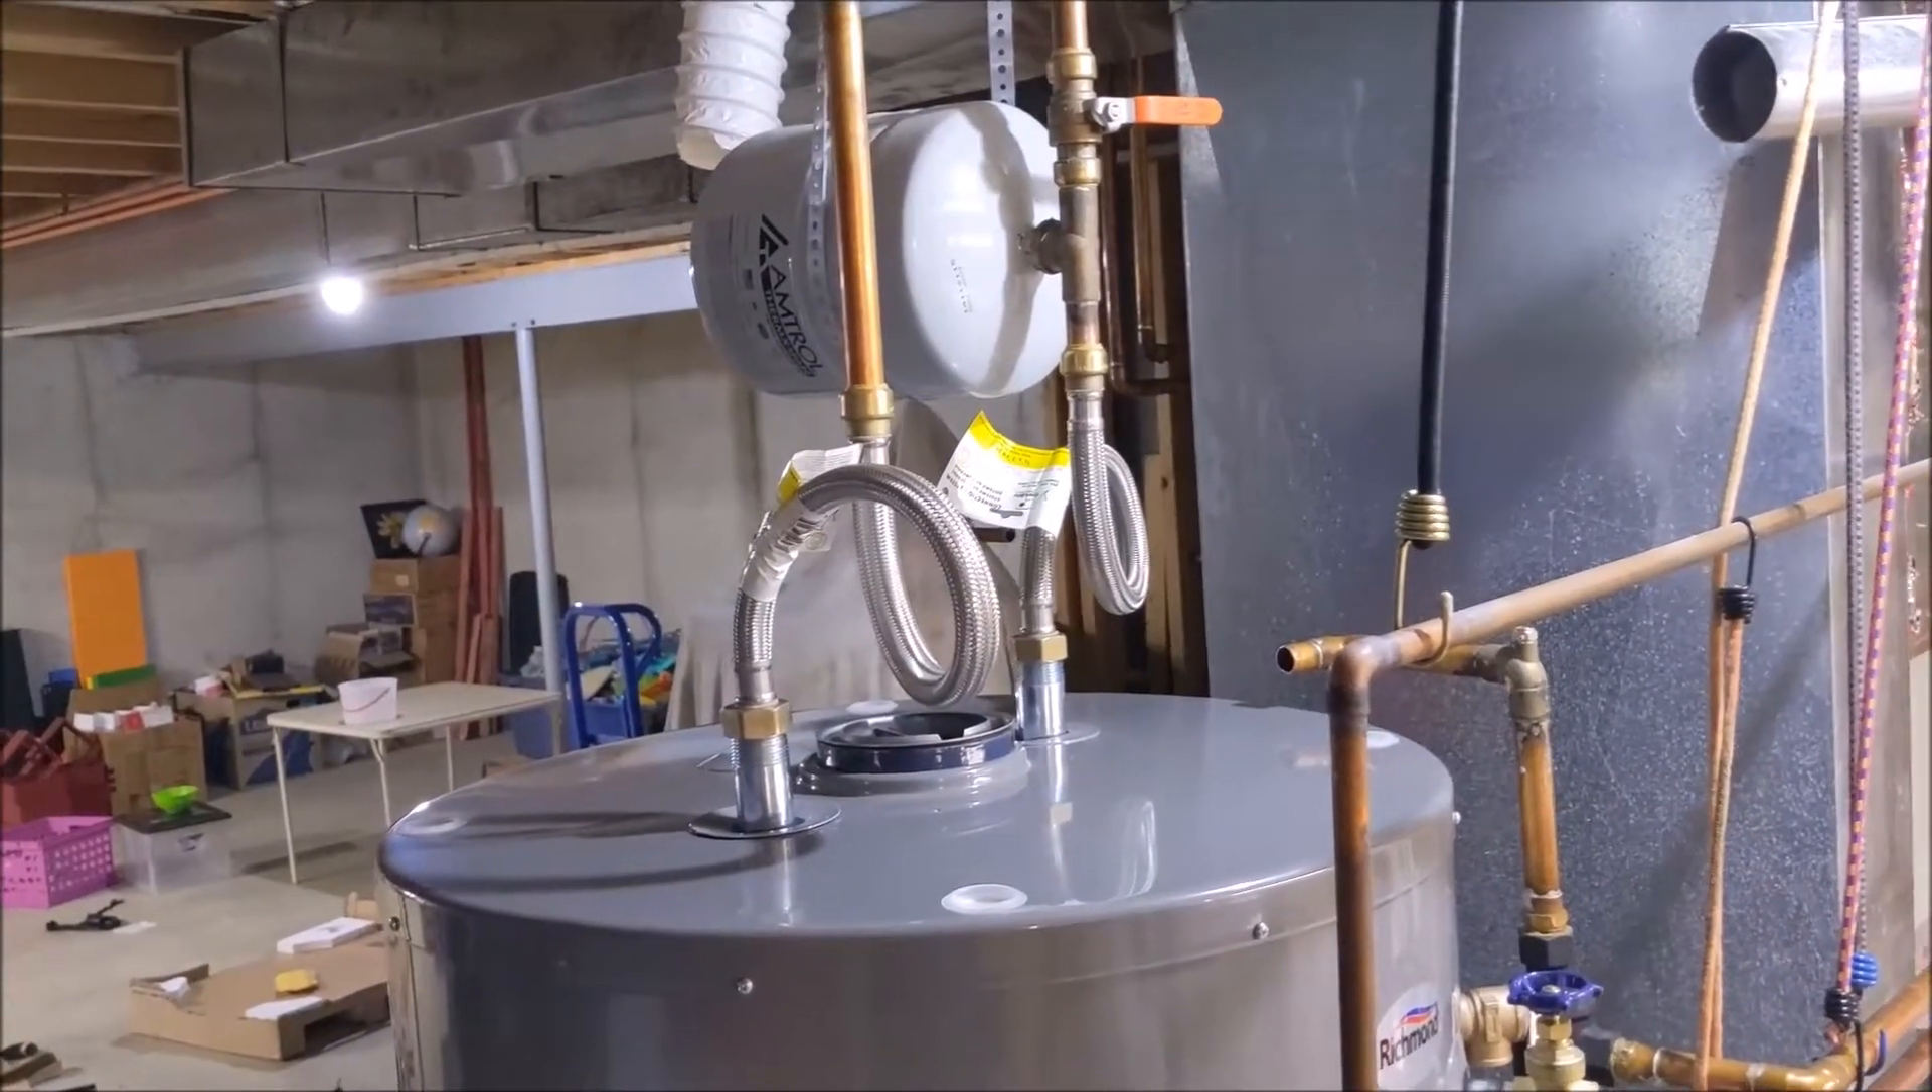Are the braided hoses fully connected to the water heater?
Yes.